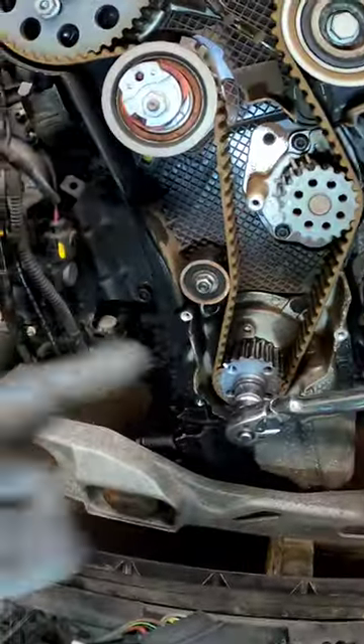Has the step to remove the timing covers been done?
Yes.